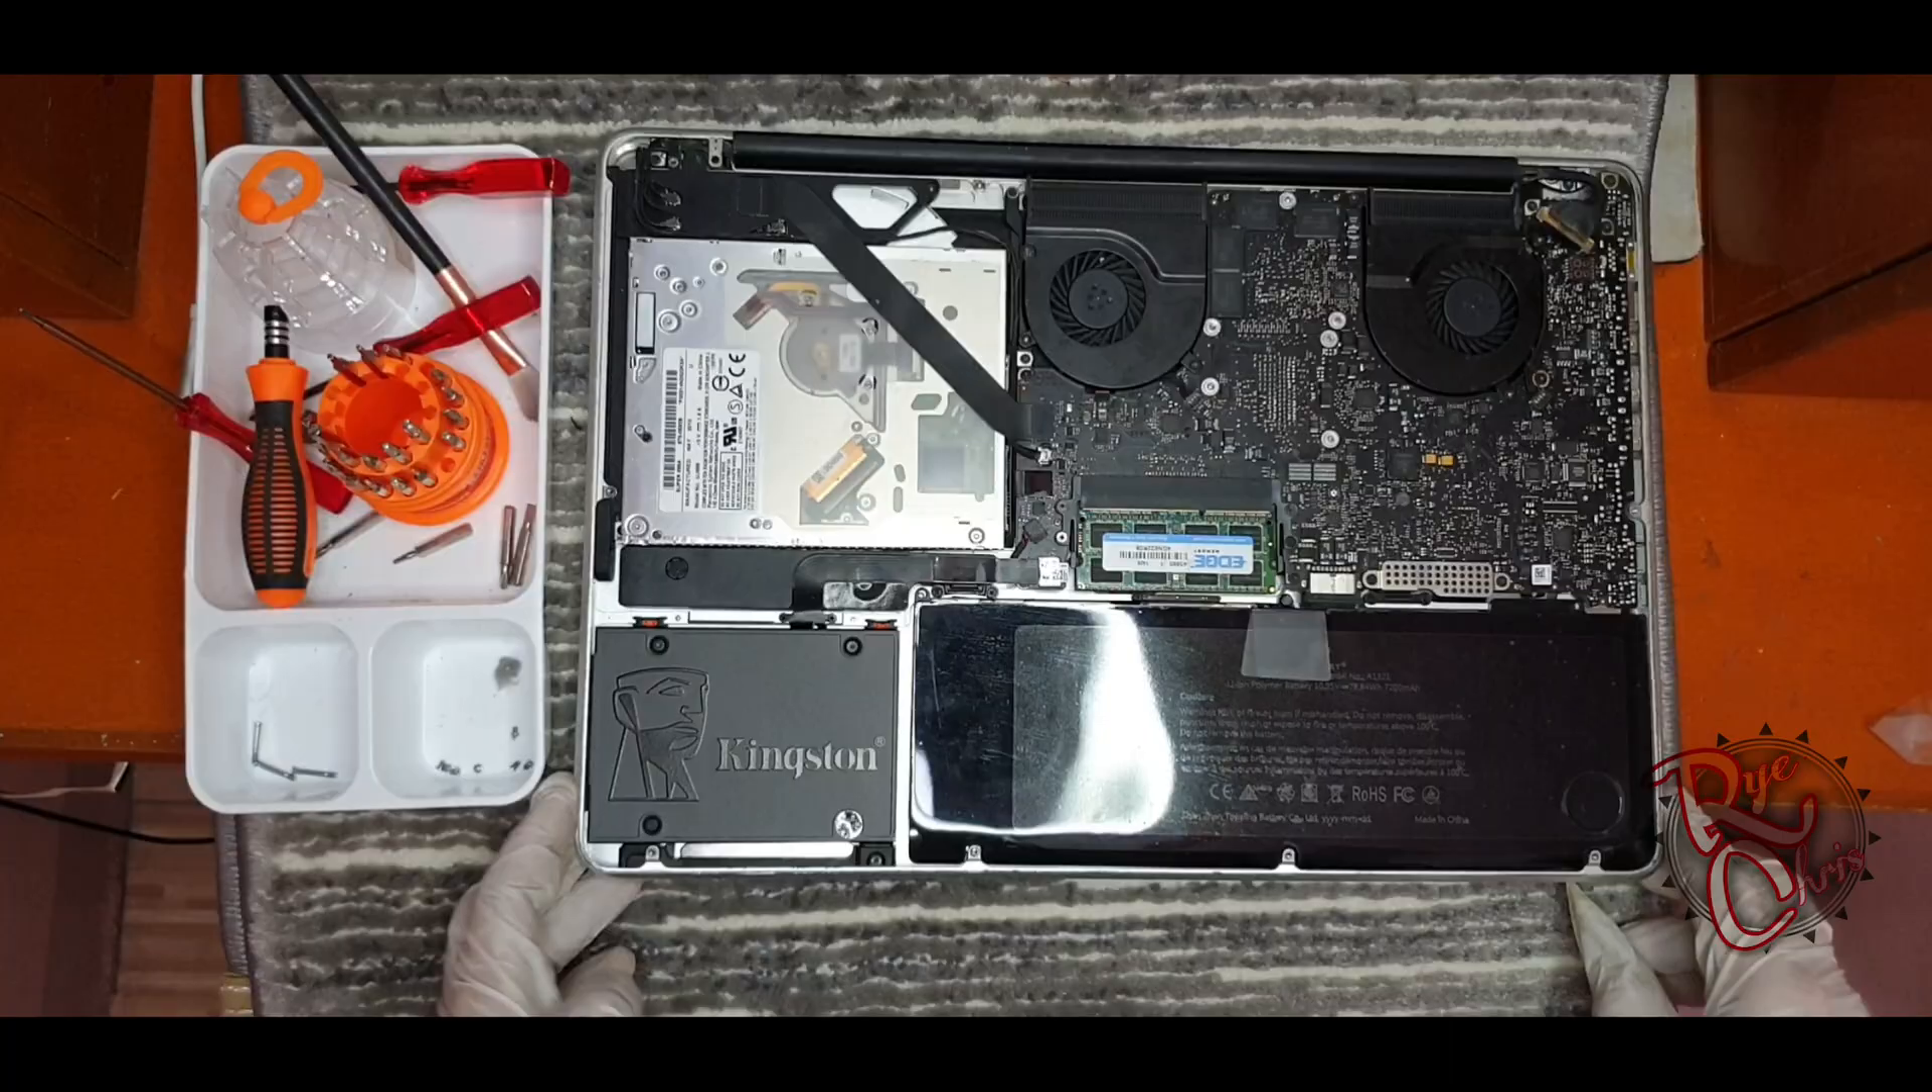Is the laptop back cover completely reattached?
No.